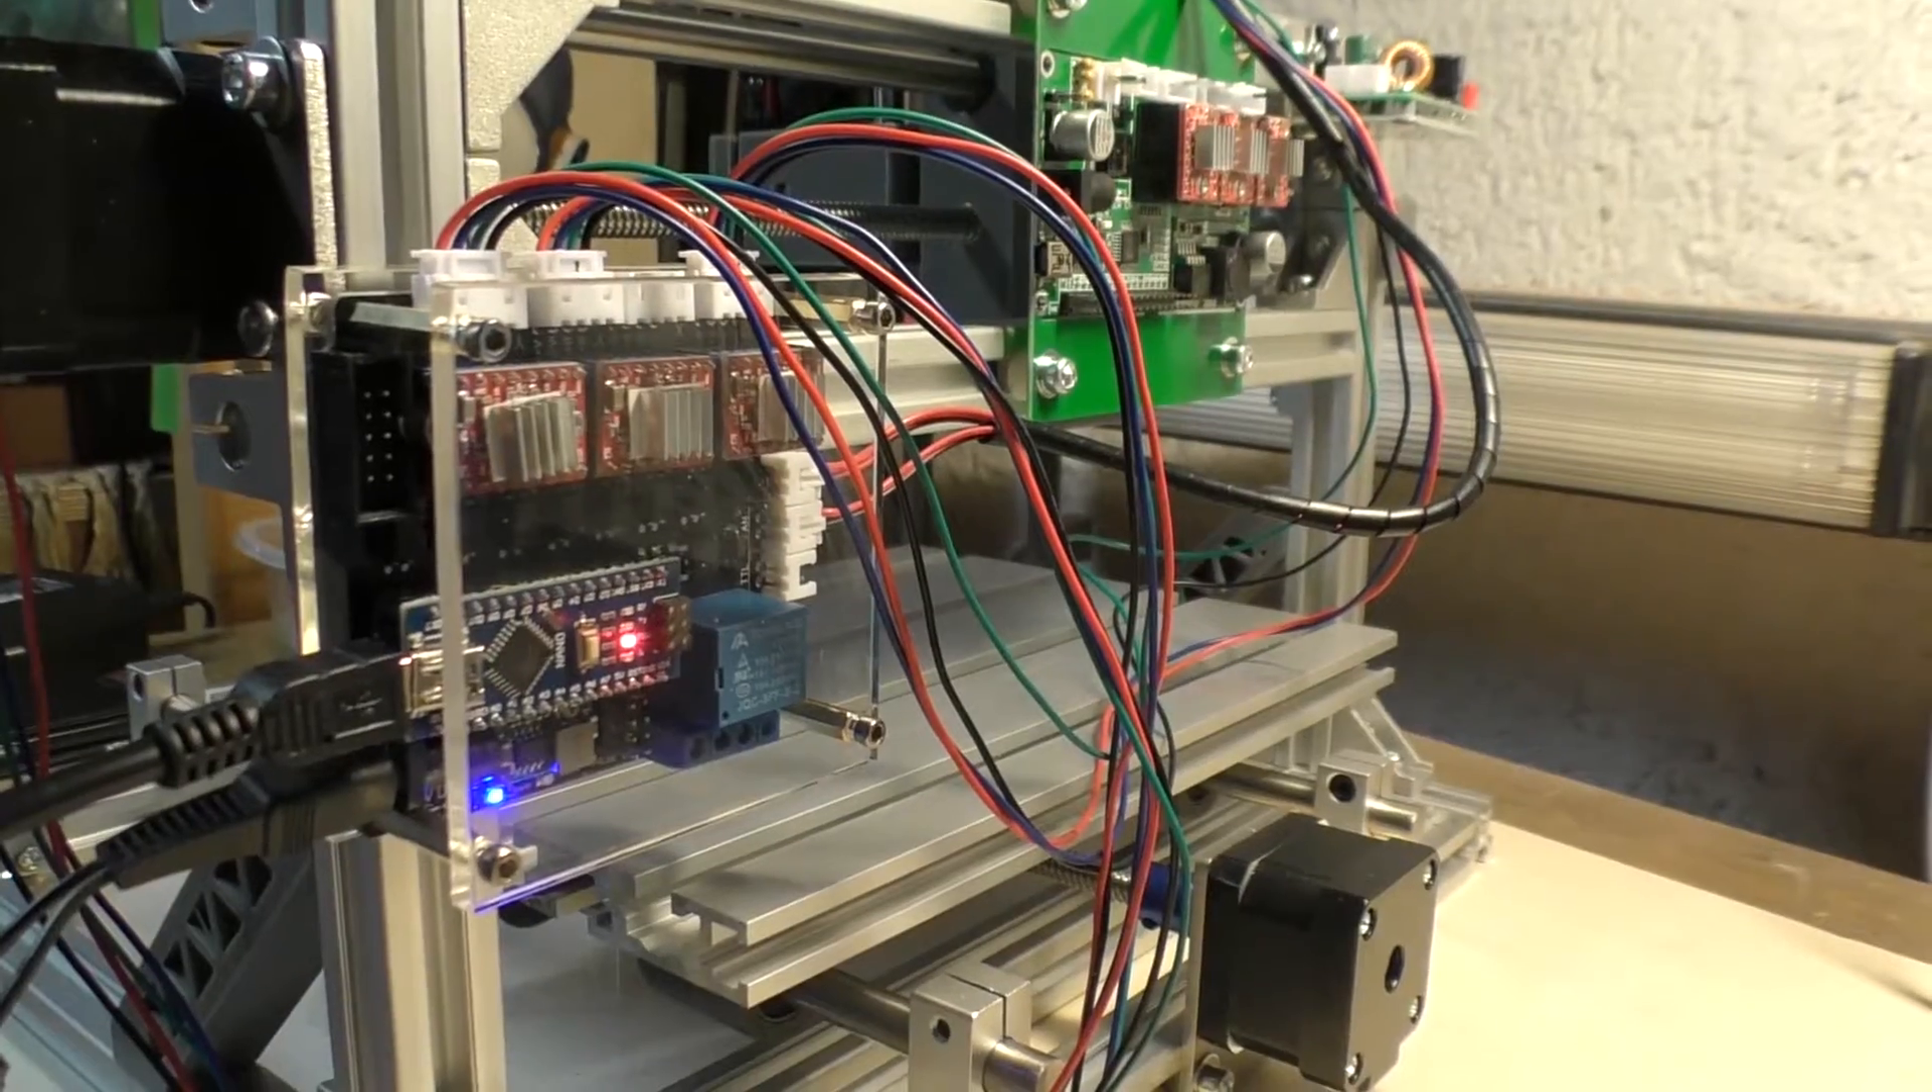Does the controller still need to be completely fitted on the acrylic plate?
No.